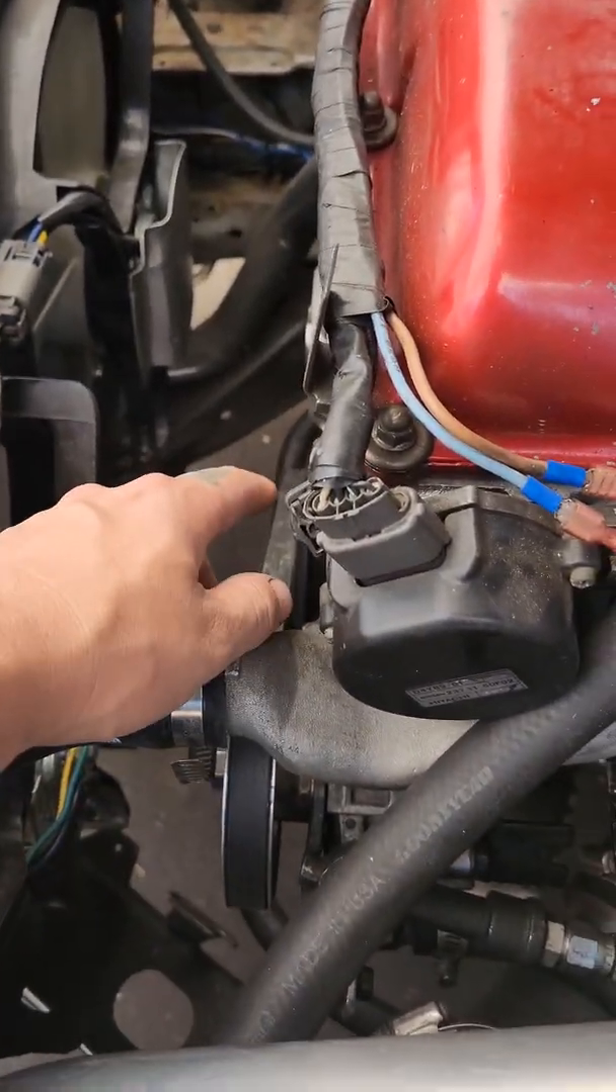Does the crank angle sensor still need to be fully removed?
Yes.